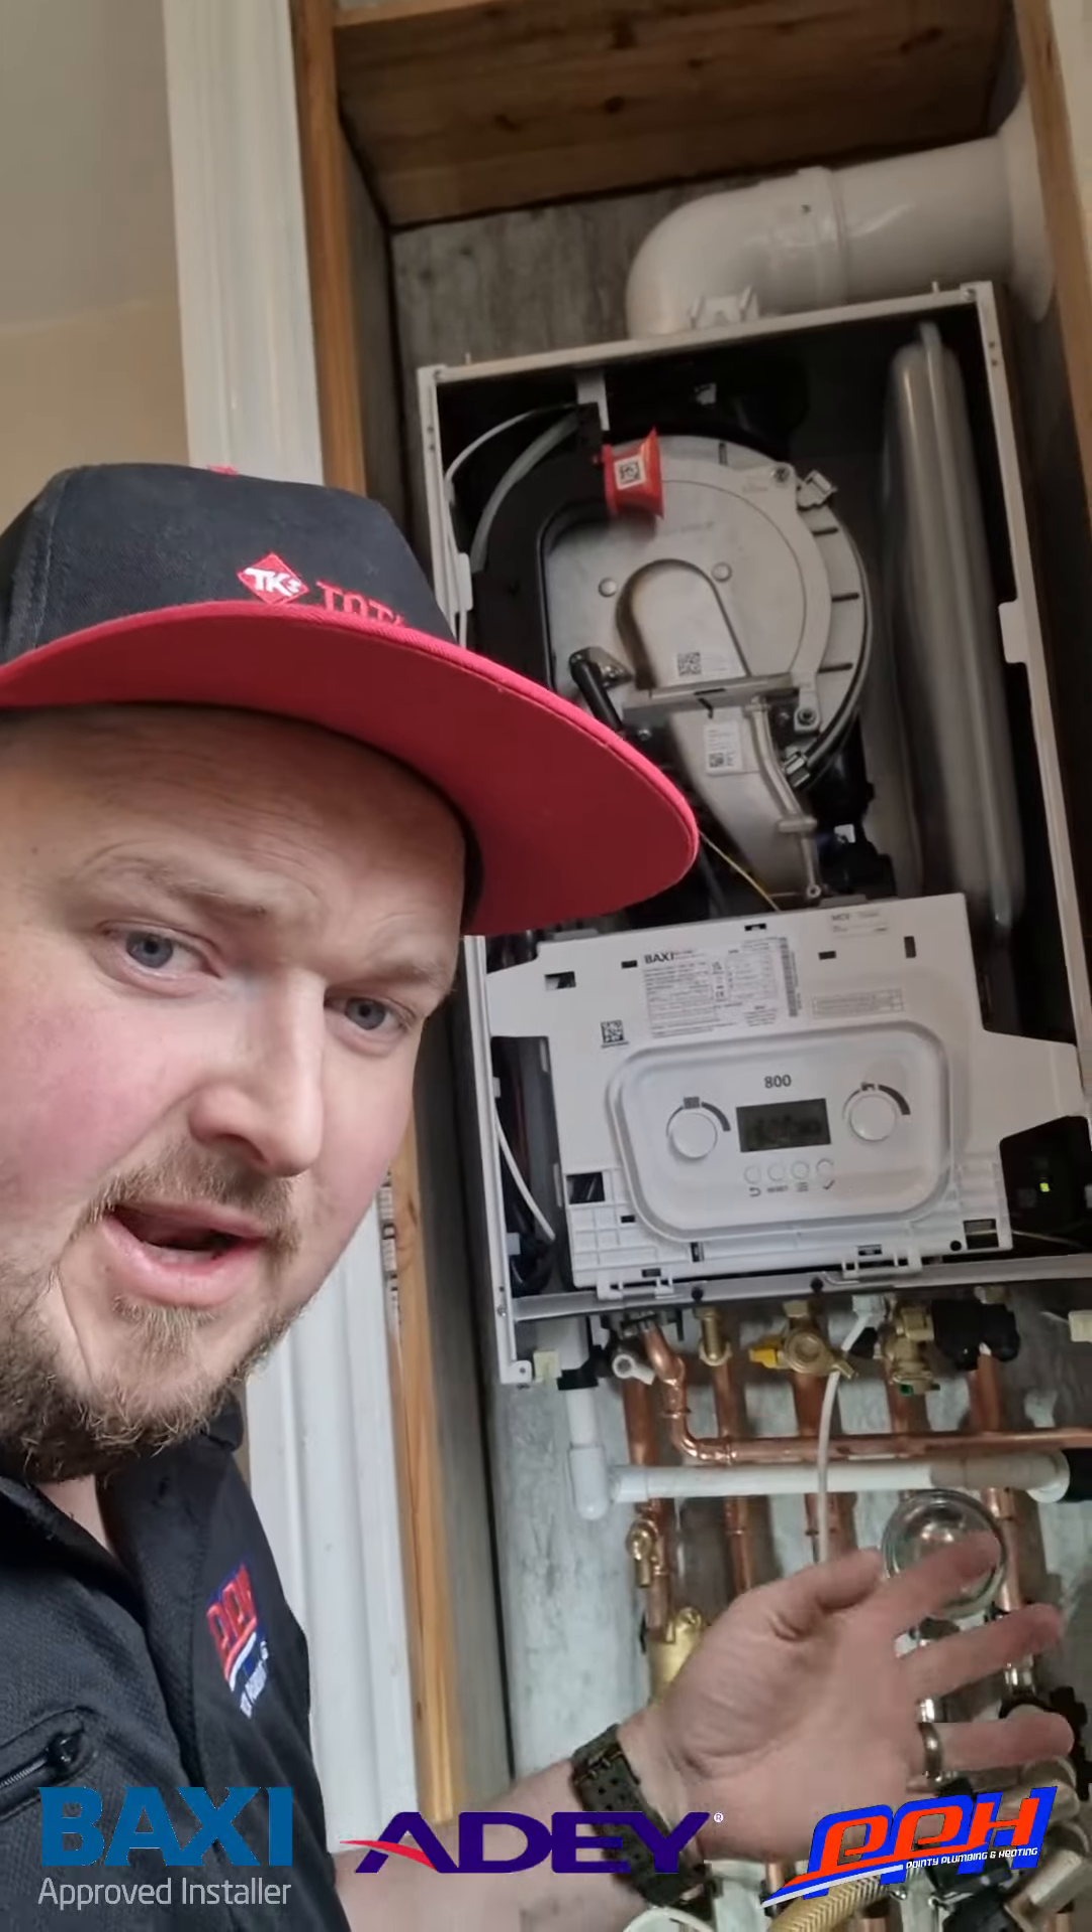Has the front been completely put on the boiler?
No.